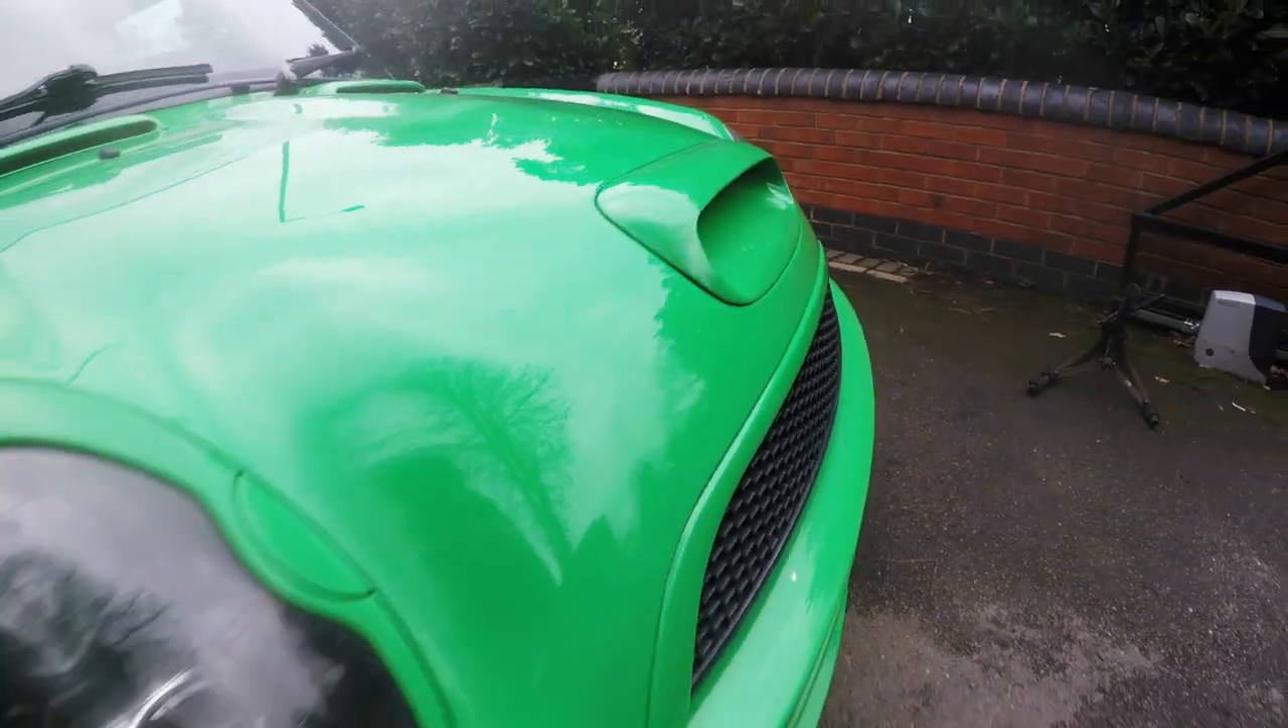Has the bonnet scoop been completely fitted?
Yes.